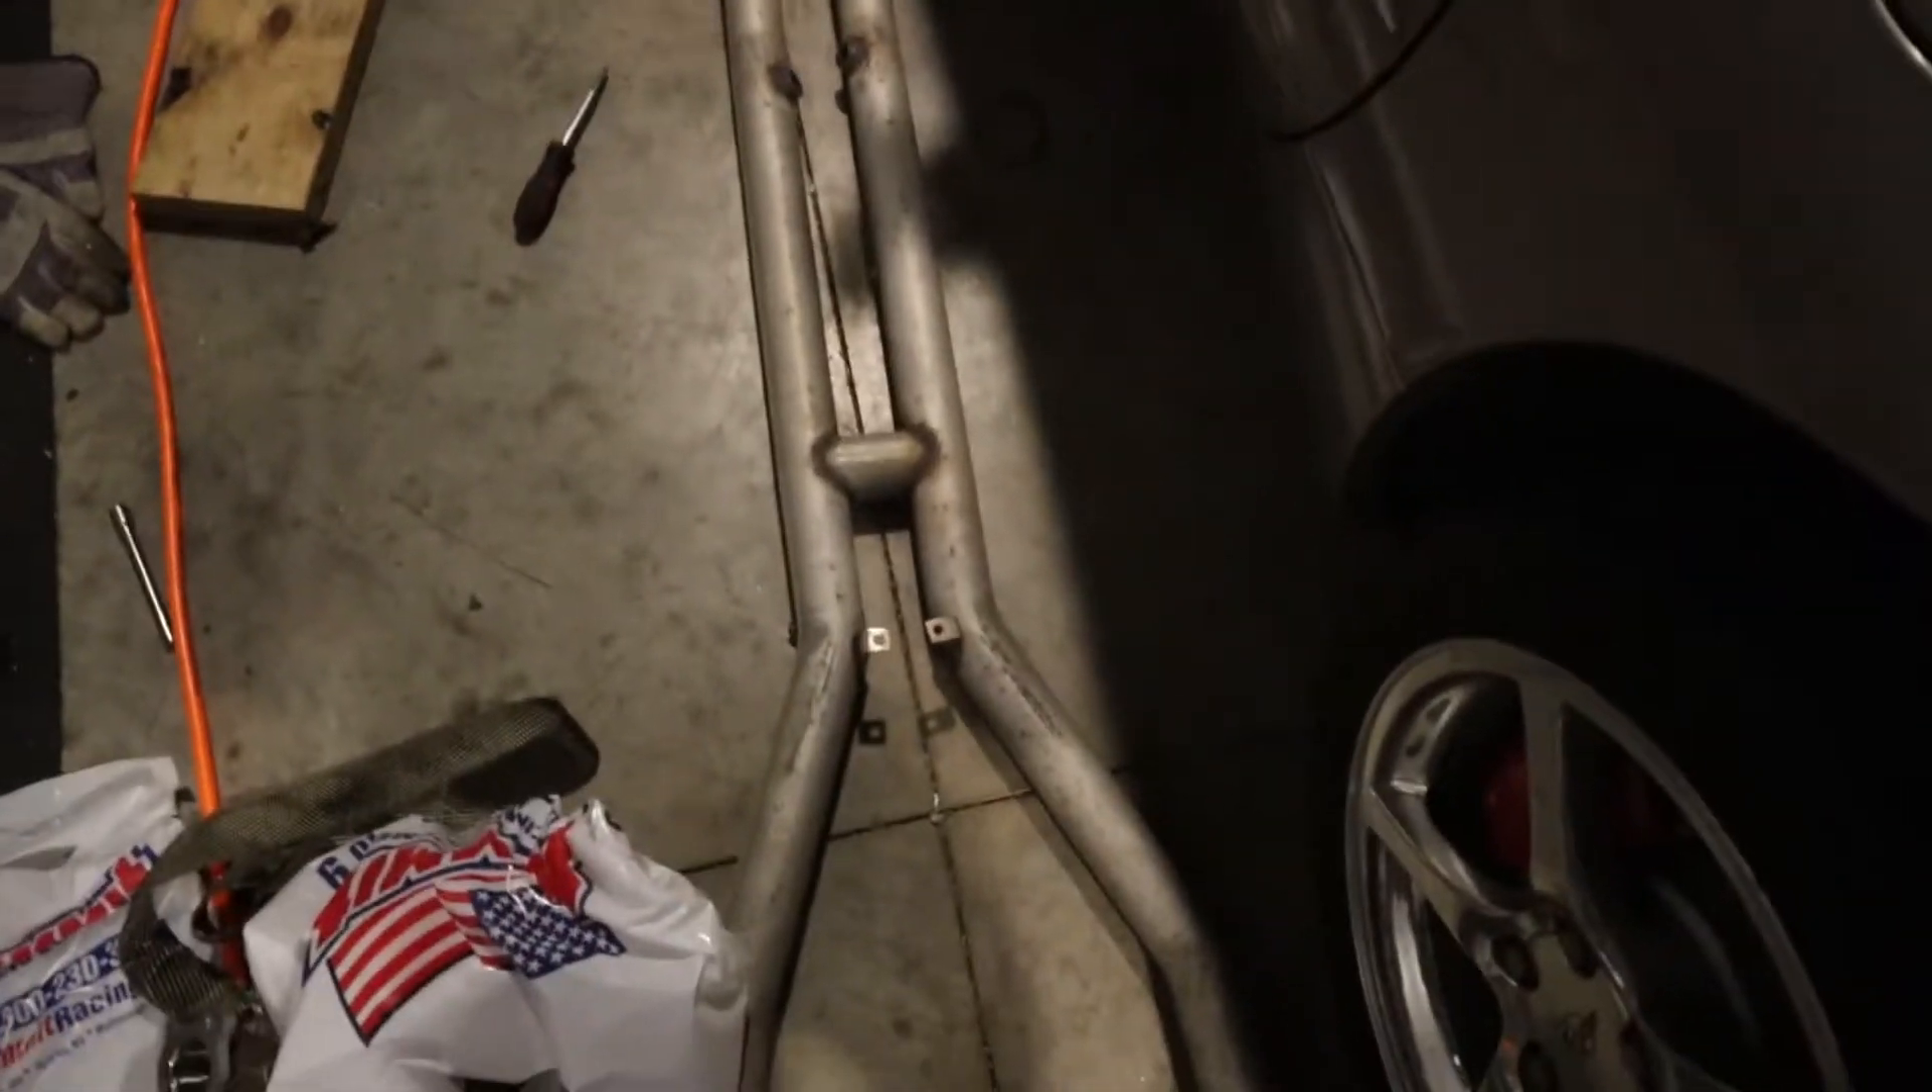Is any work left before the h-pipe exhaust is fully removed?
No.